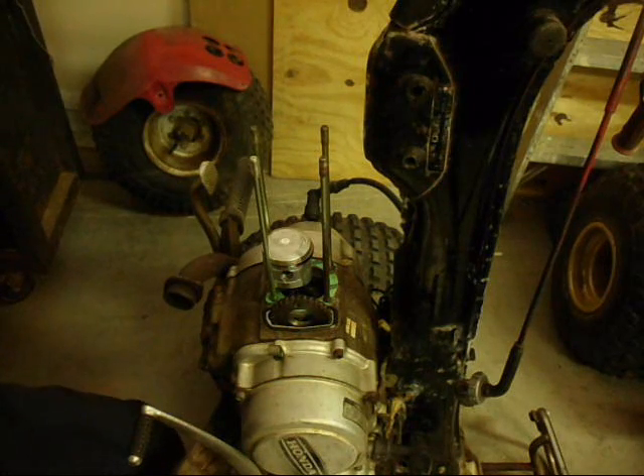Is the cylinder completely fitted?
No.